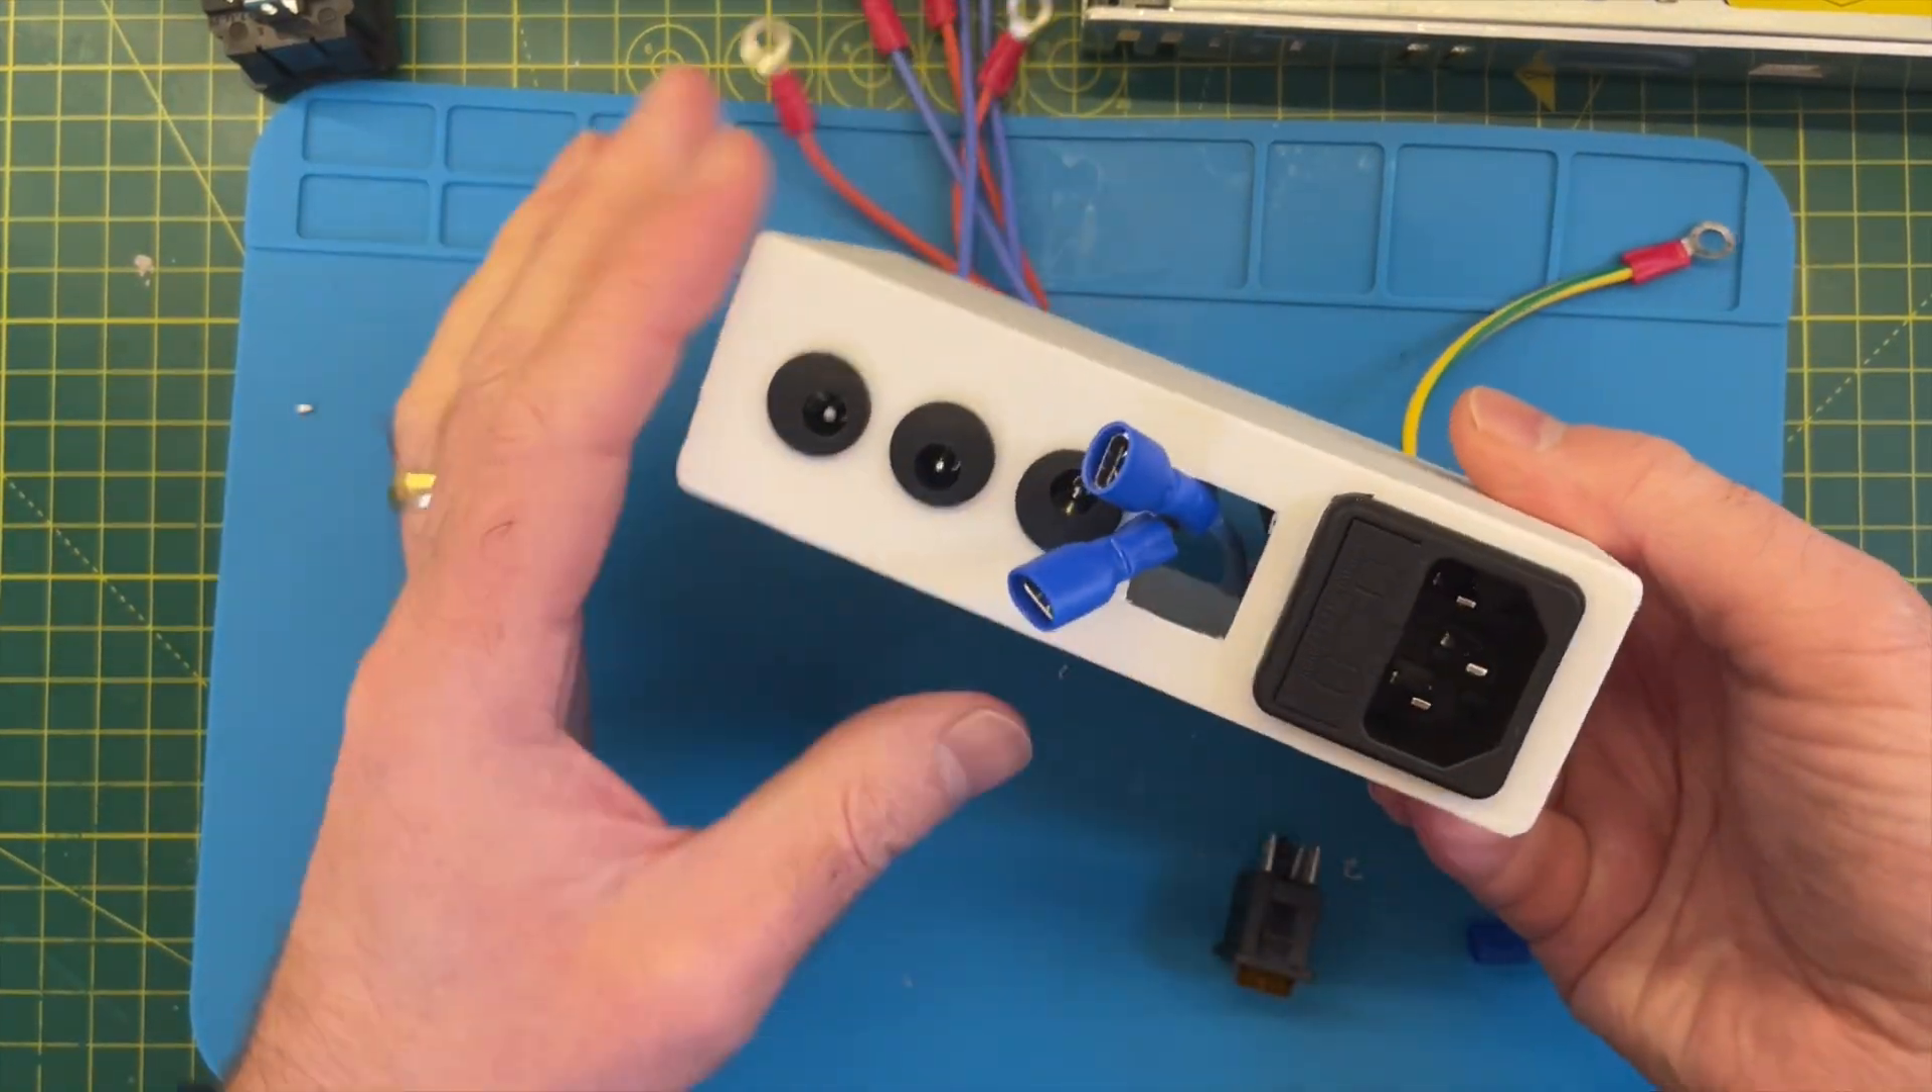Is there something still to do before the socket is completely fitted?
No.